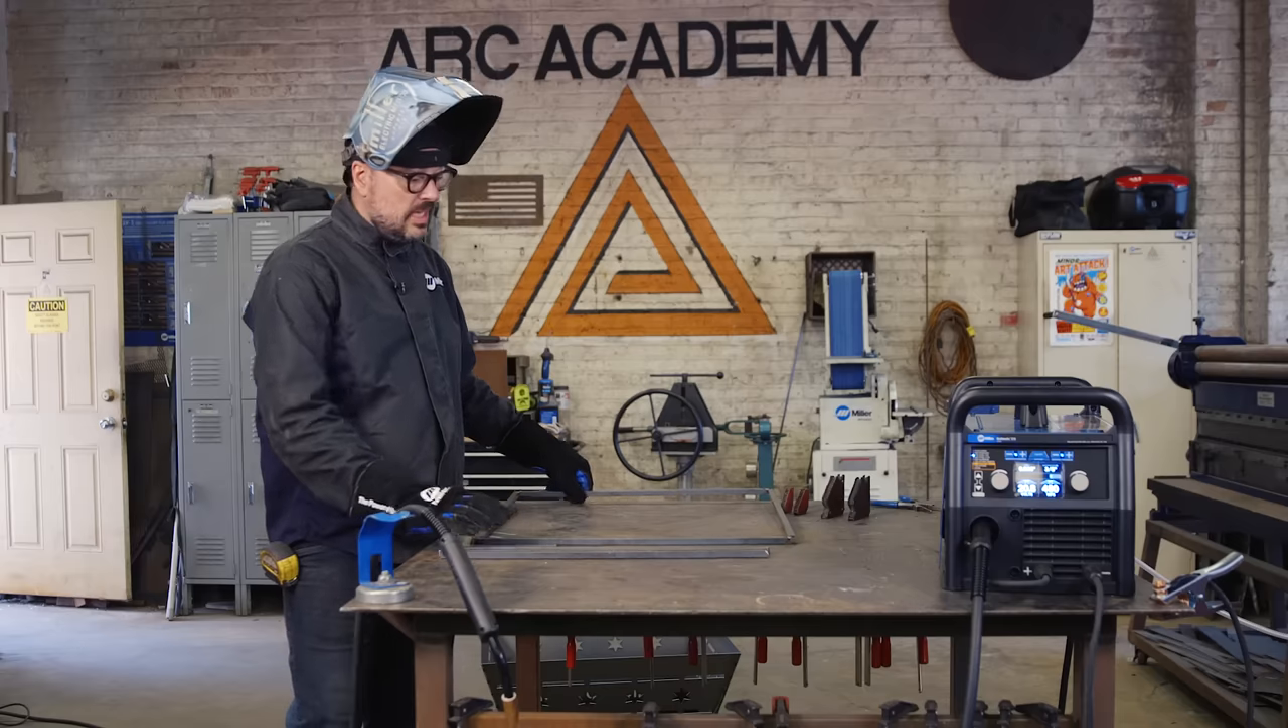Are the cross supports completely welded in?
No.